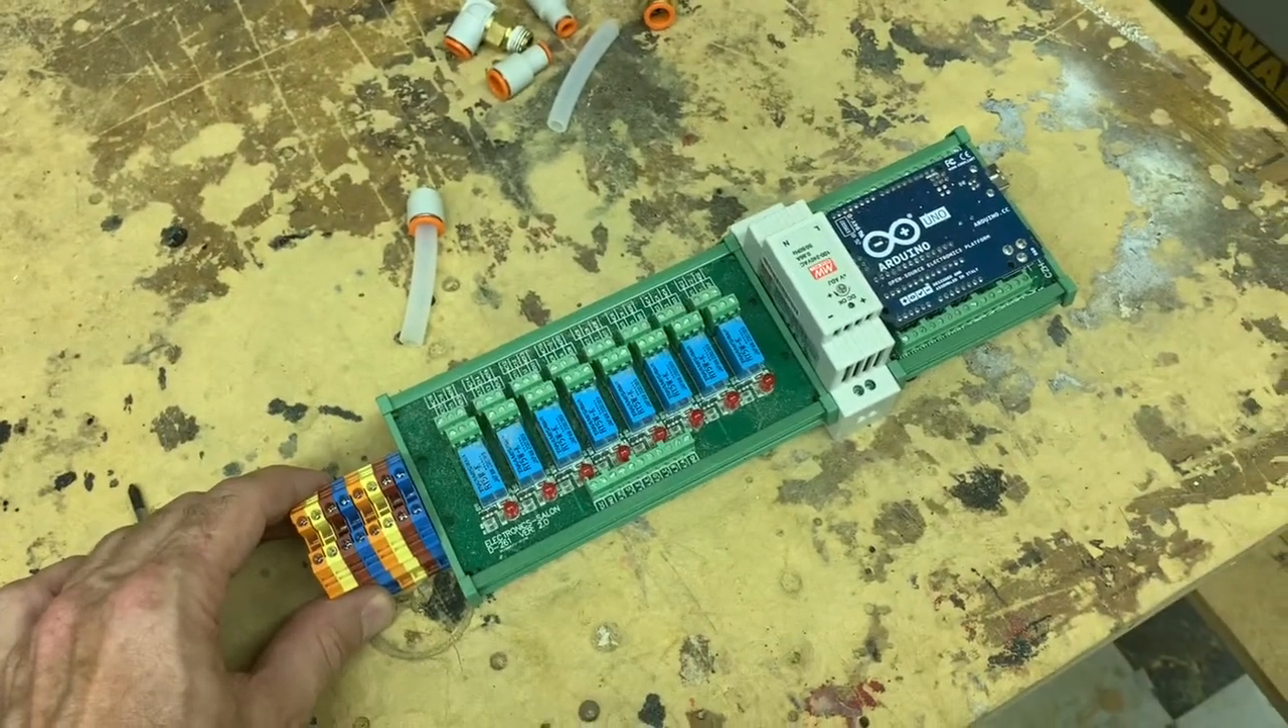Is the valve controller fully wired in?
No.